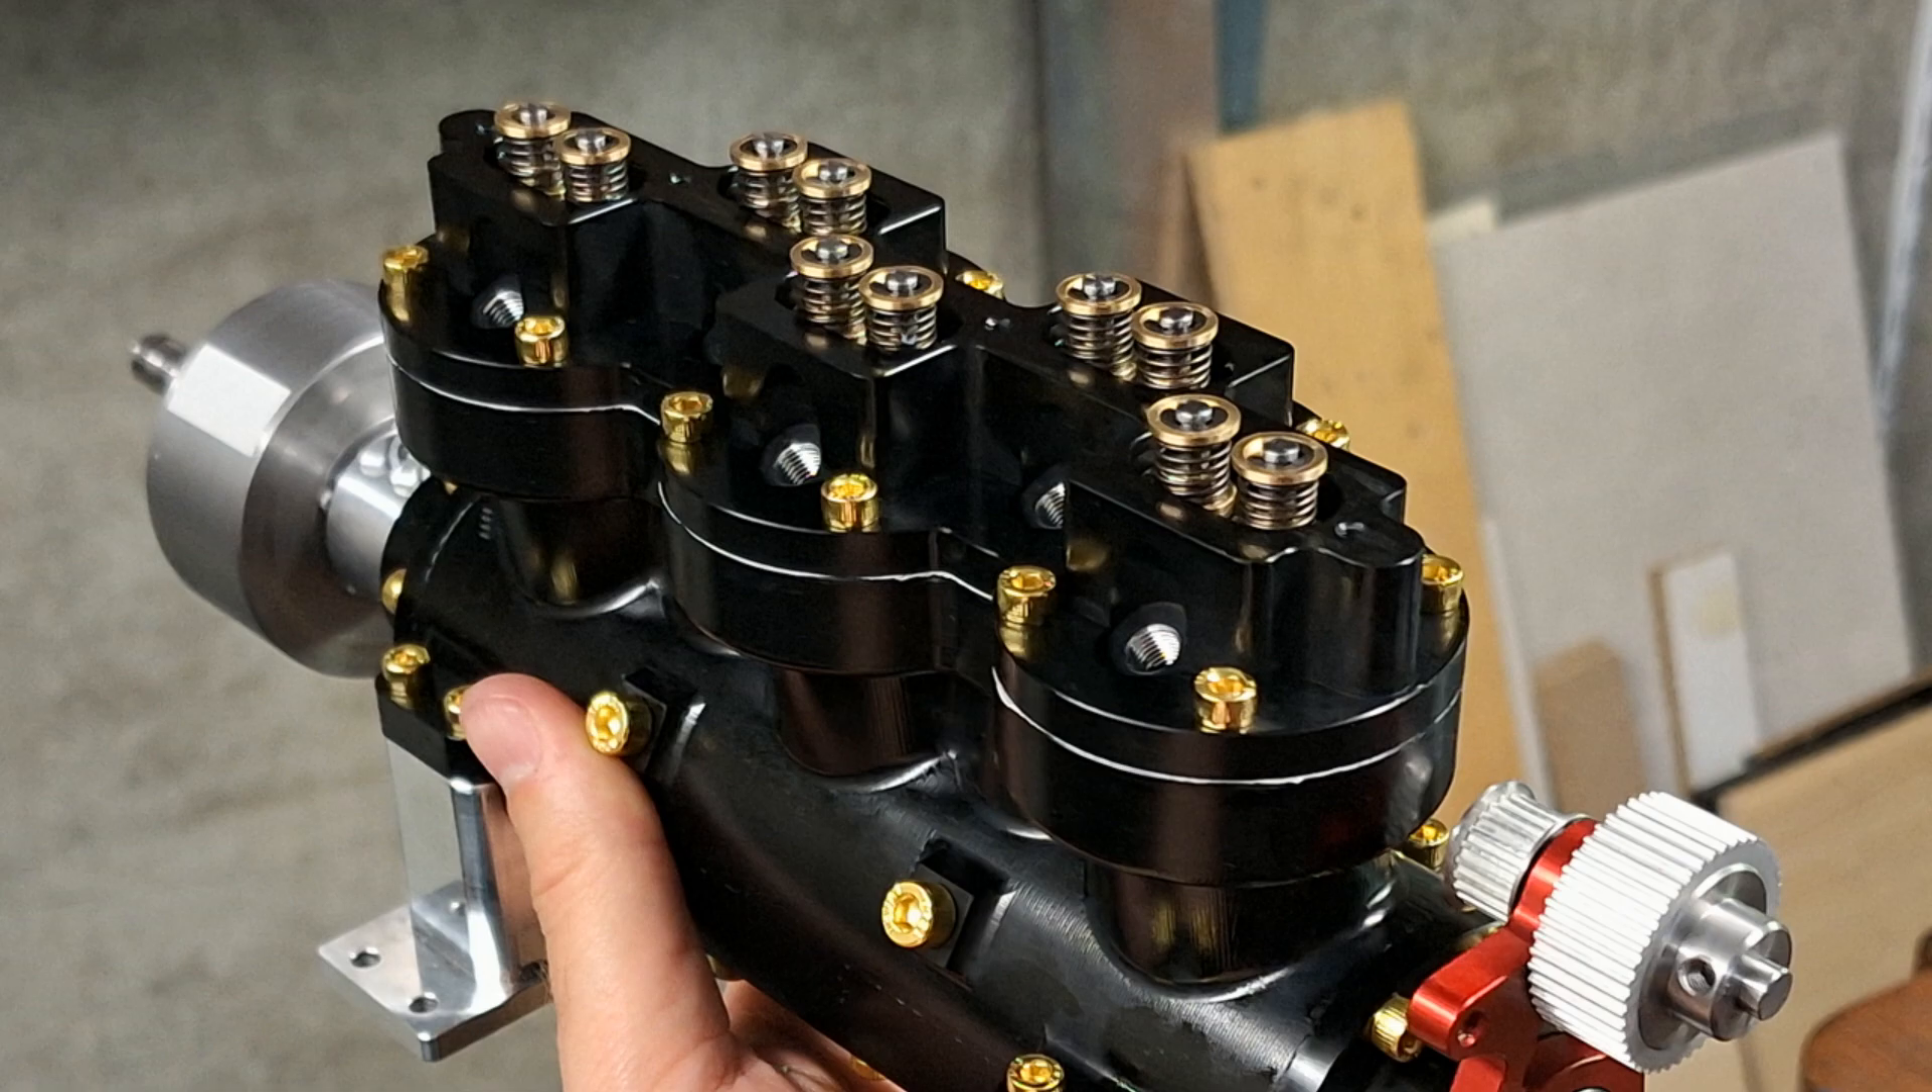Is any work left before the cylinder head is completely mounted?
No.